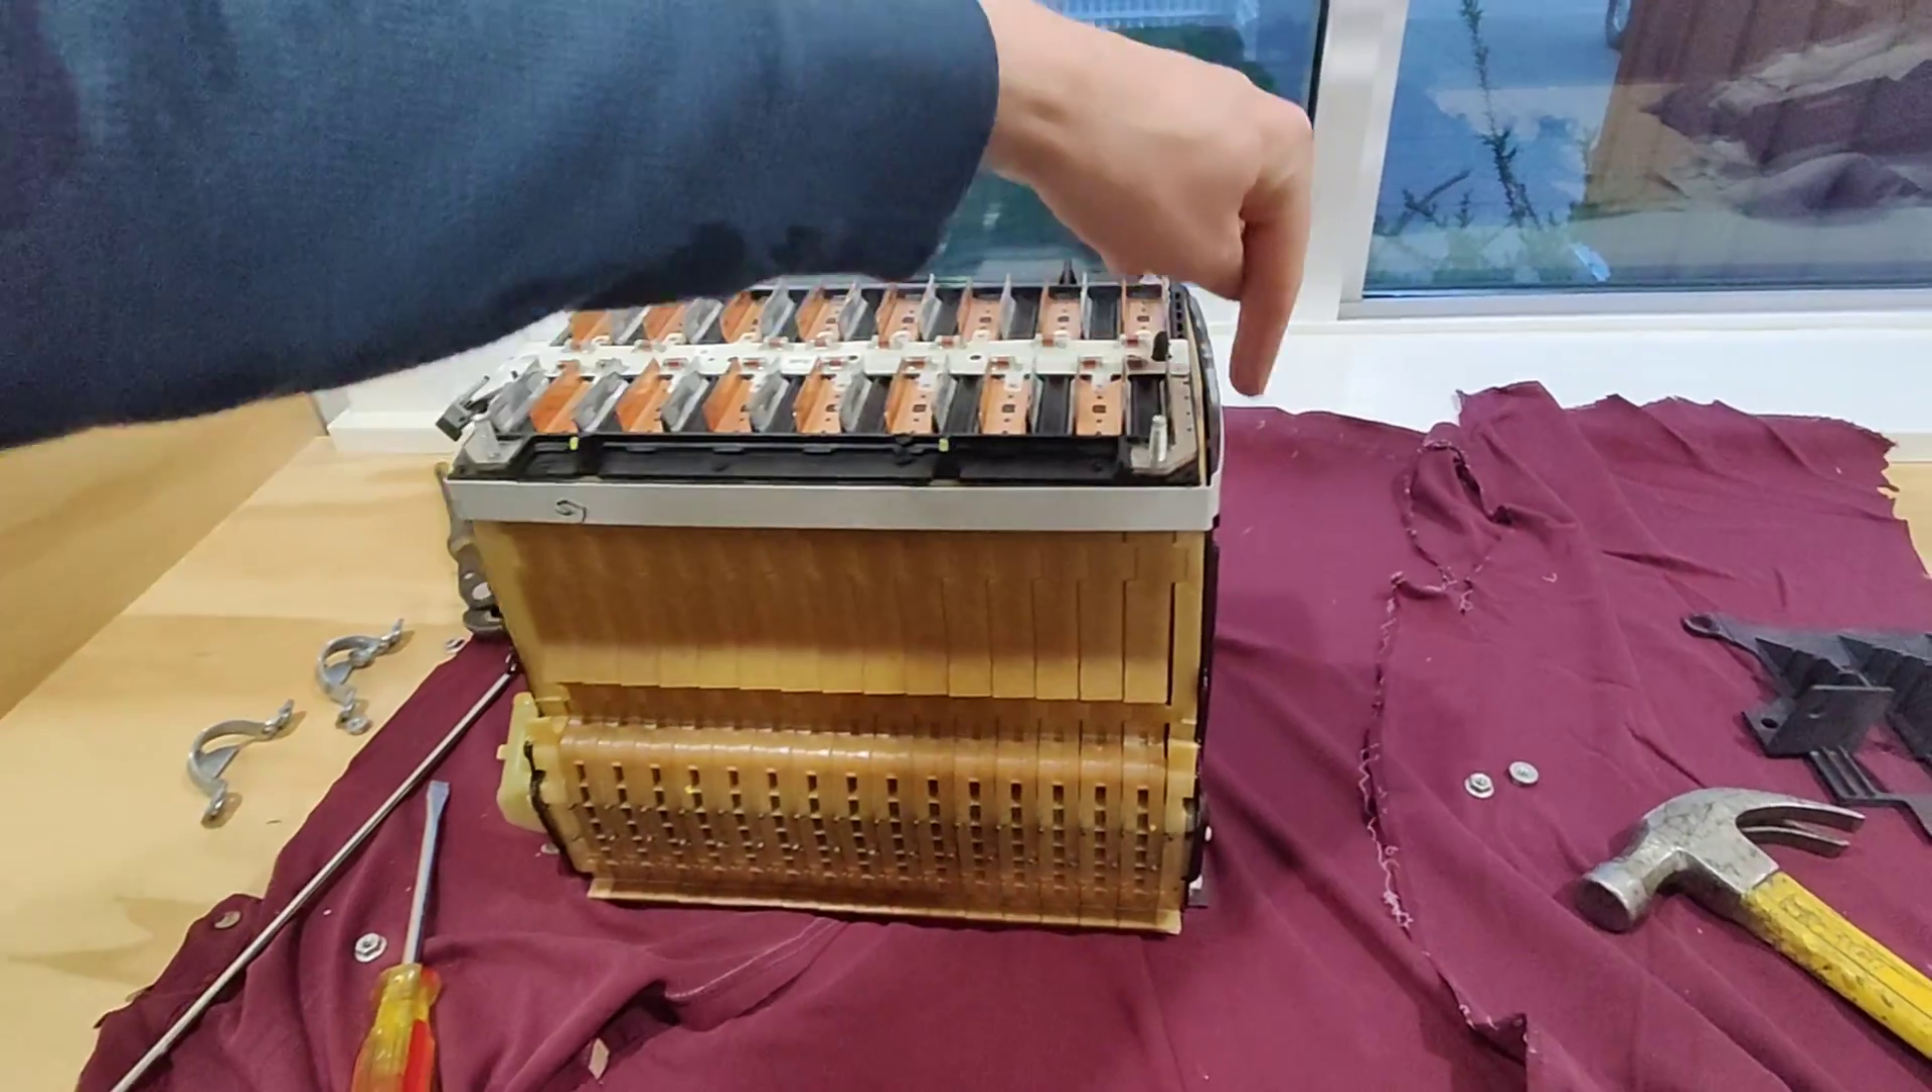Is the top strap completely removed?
No.